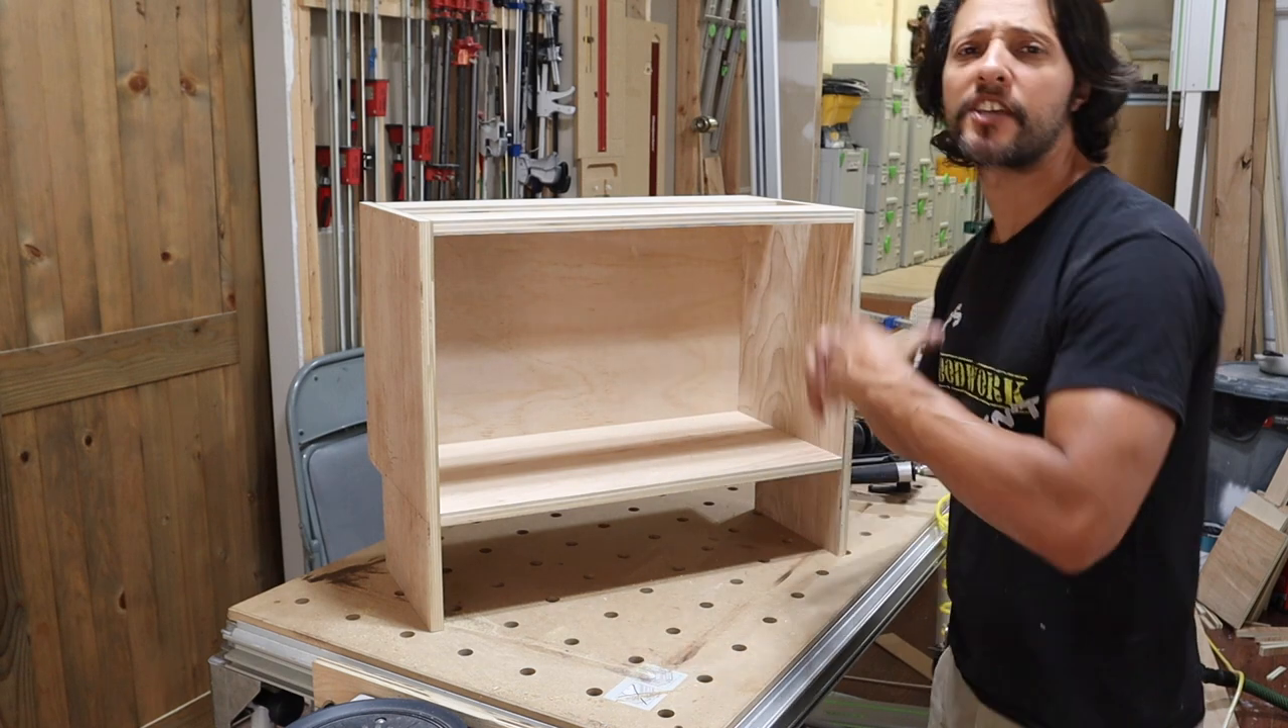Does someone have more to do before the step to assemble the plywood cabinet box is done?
No.